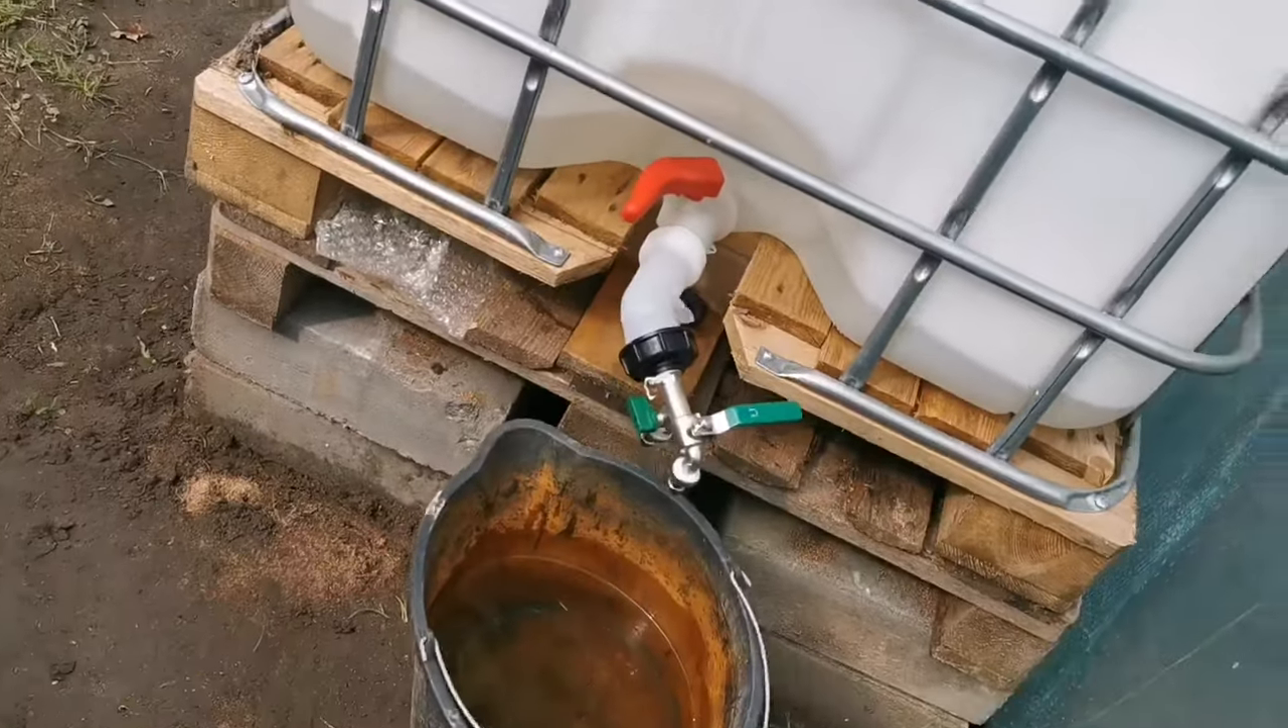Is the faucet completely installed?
Yes.